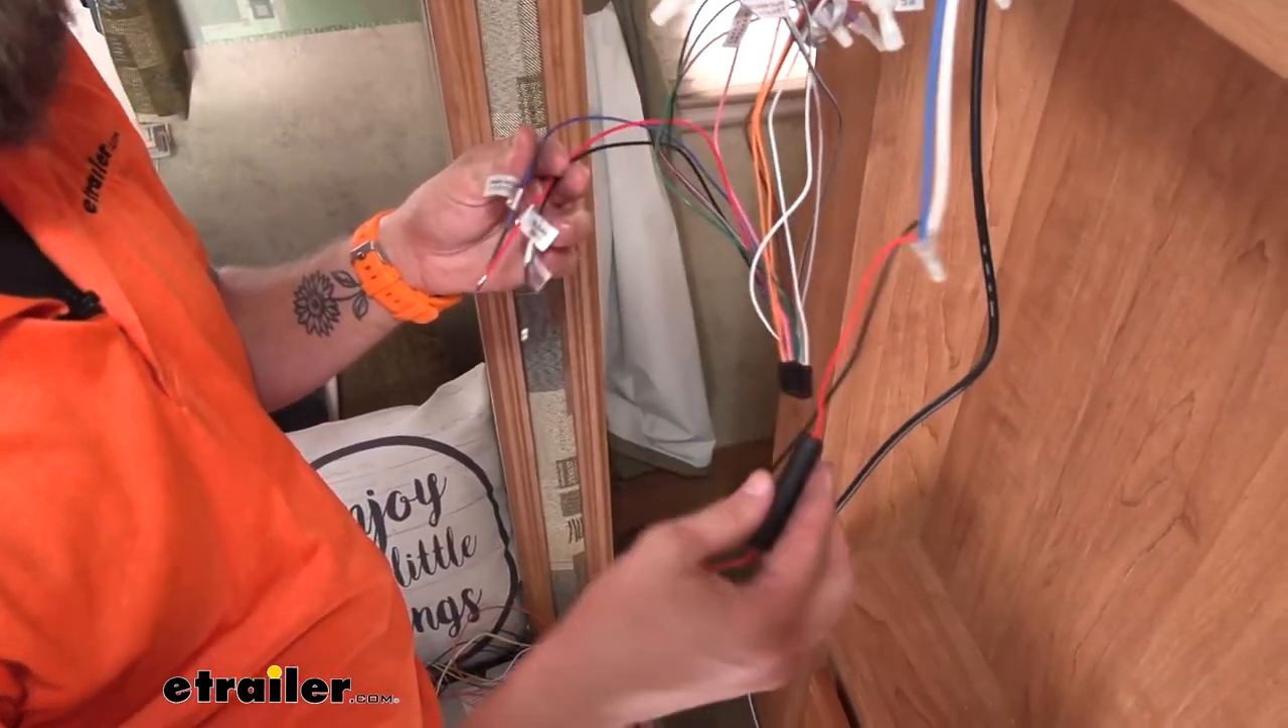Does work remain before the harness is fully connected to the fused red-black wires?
Yes.